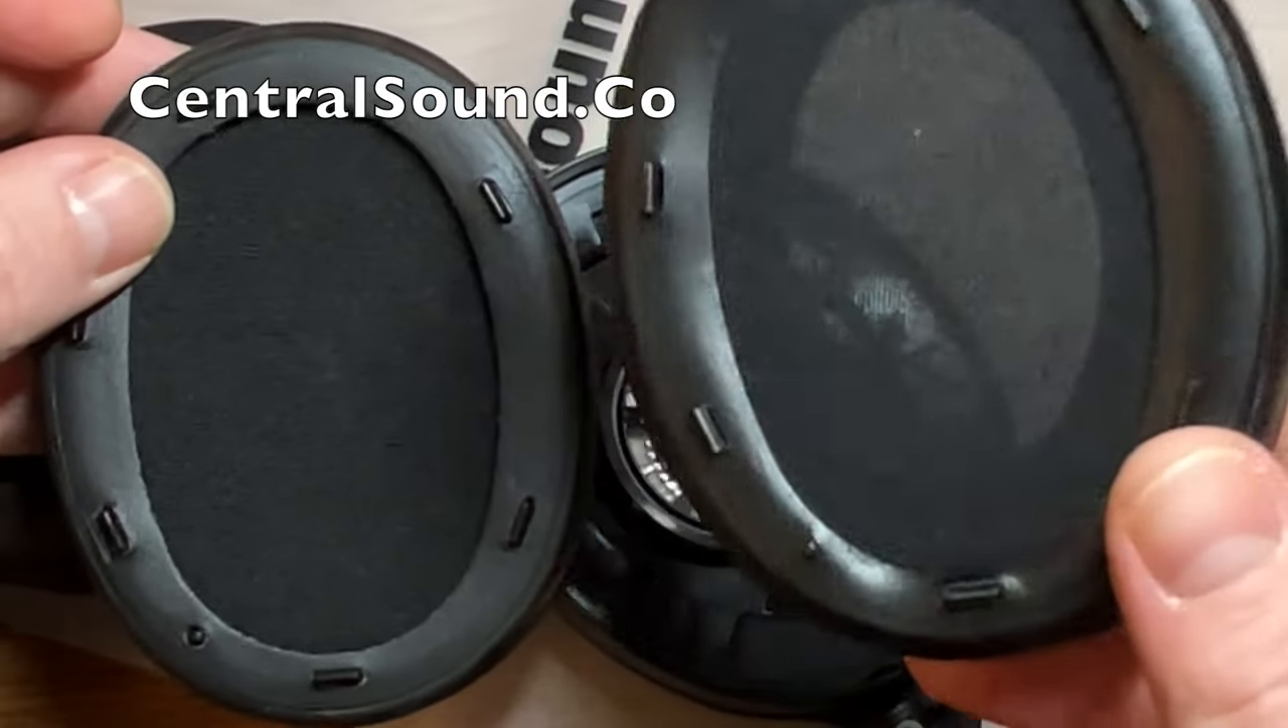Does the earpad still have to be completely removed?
No.